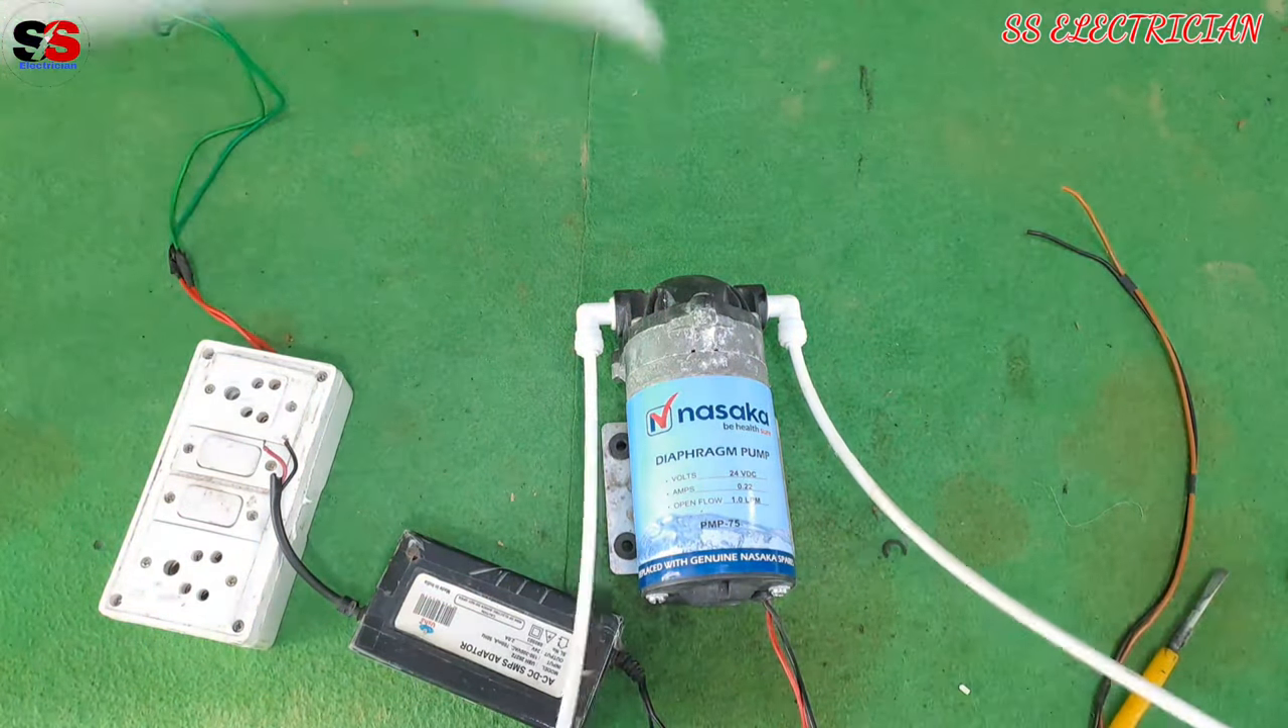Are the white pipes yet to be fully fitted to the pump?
No.